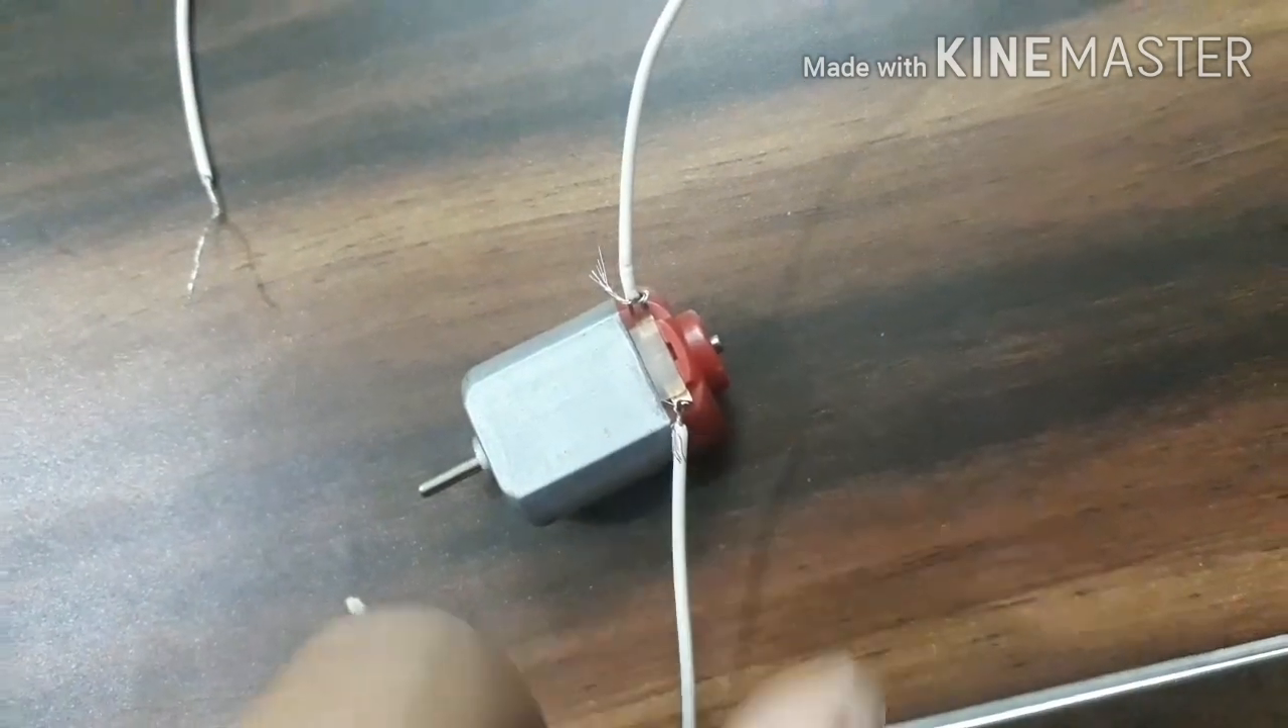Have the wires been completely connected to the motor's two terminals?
Yes.